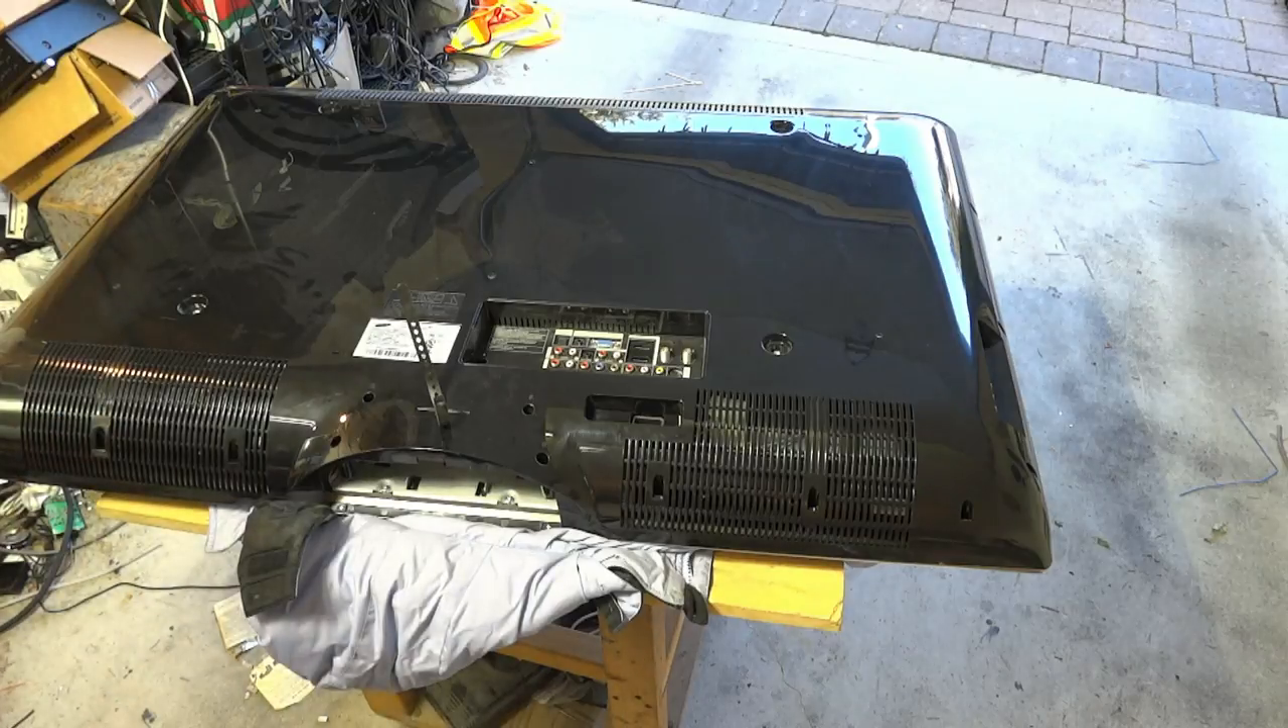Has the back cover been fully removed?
No.